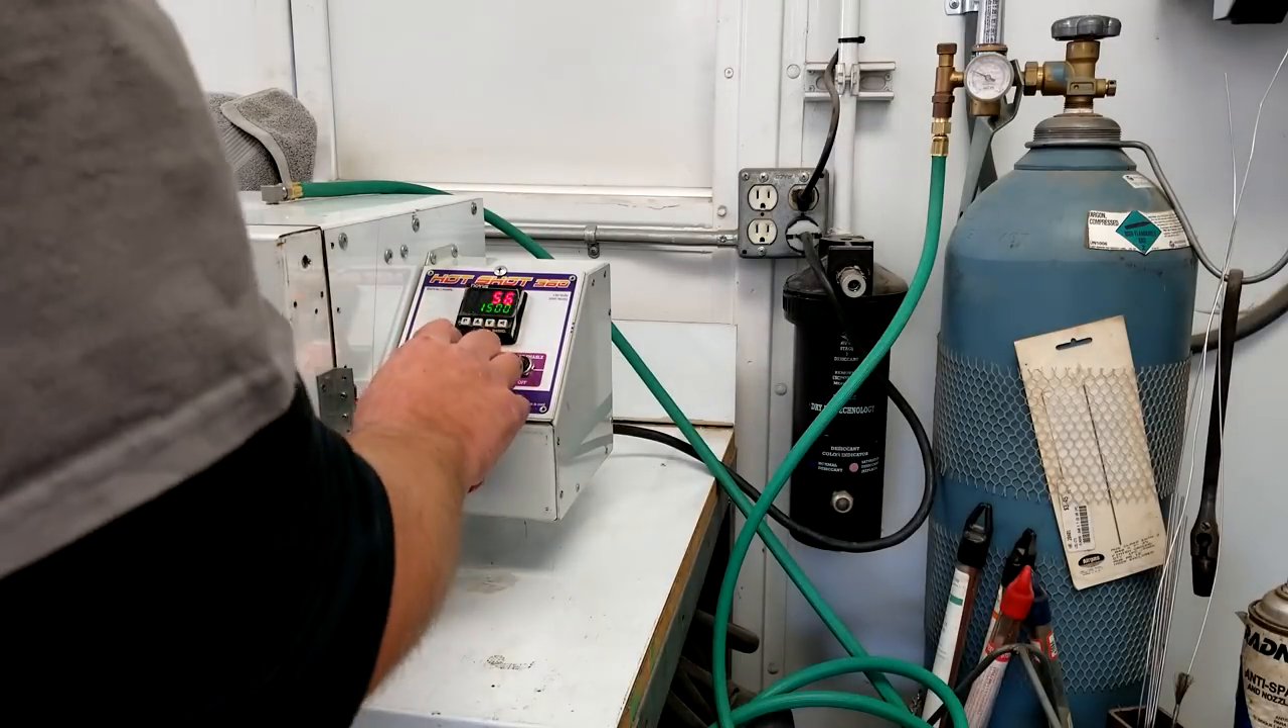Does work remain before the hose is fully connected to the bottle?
No.